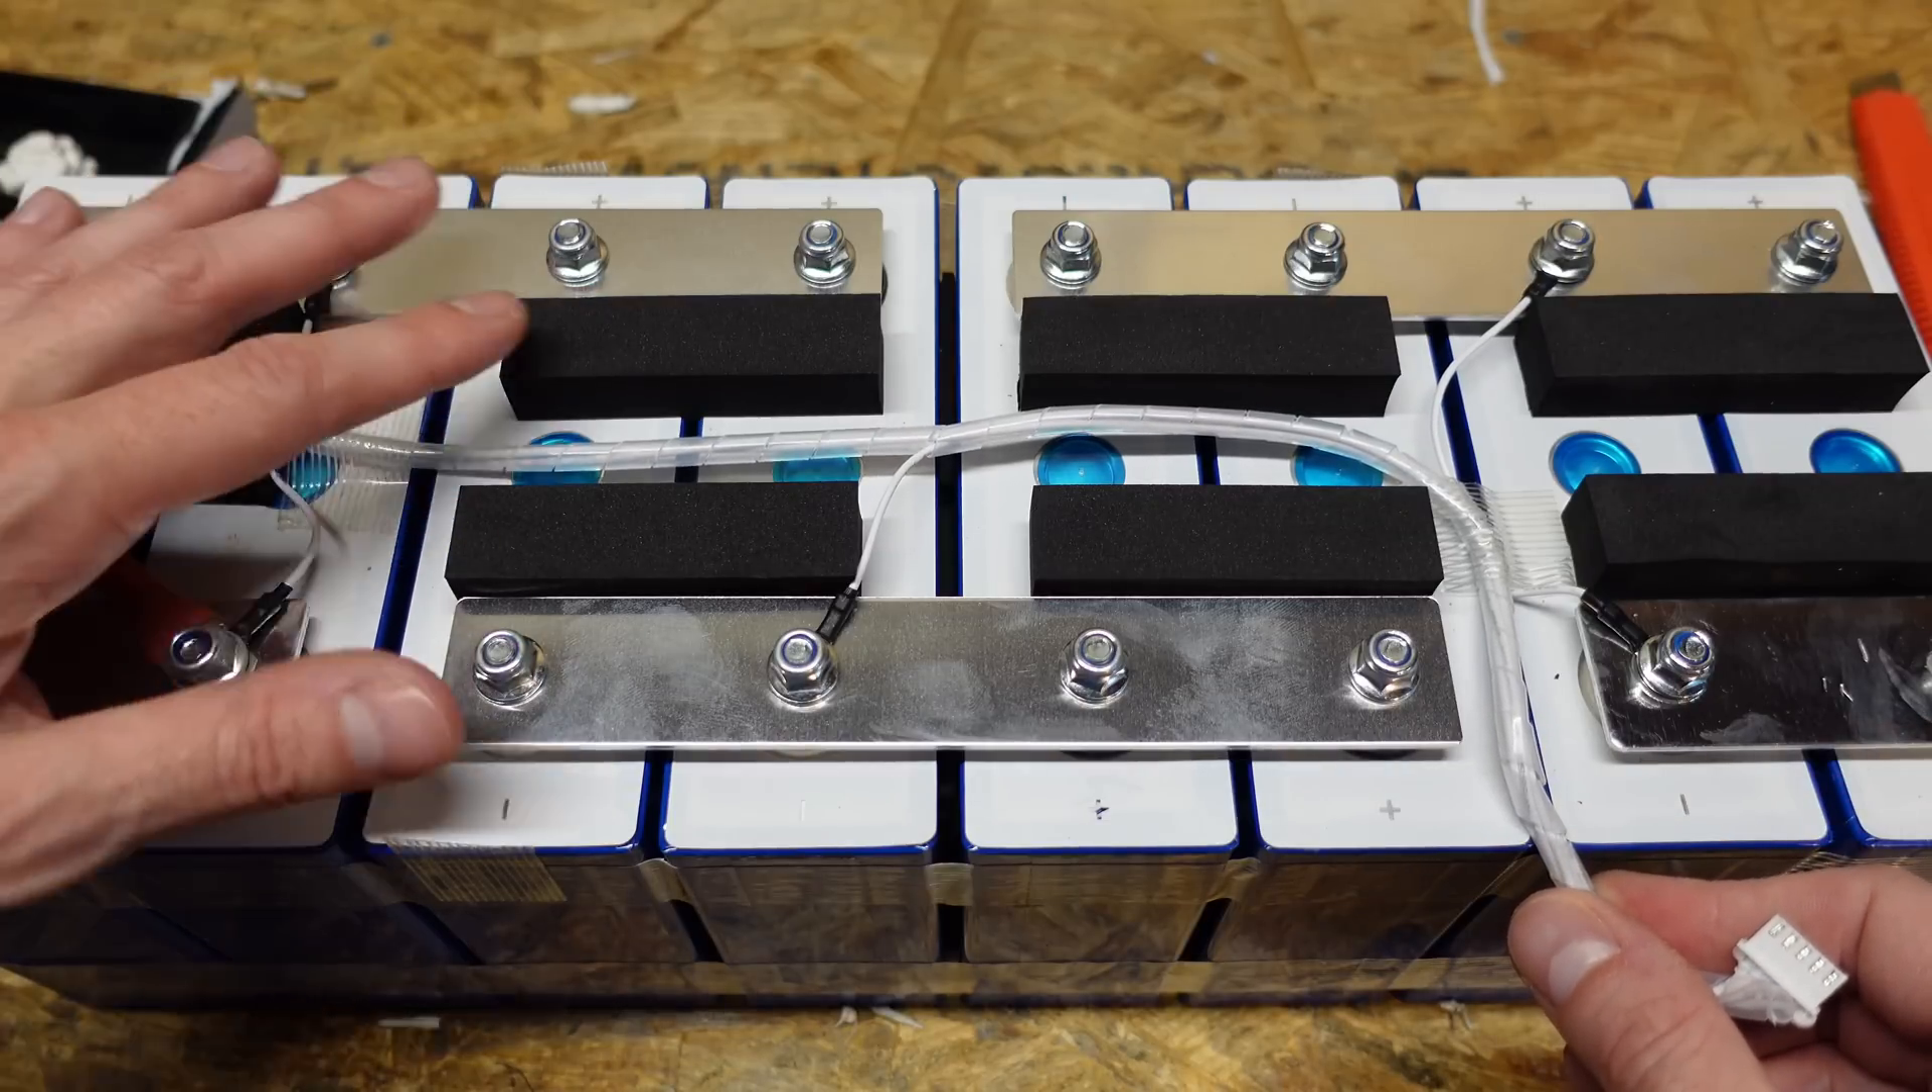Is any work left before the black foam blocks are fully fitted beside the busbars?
No.